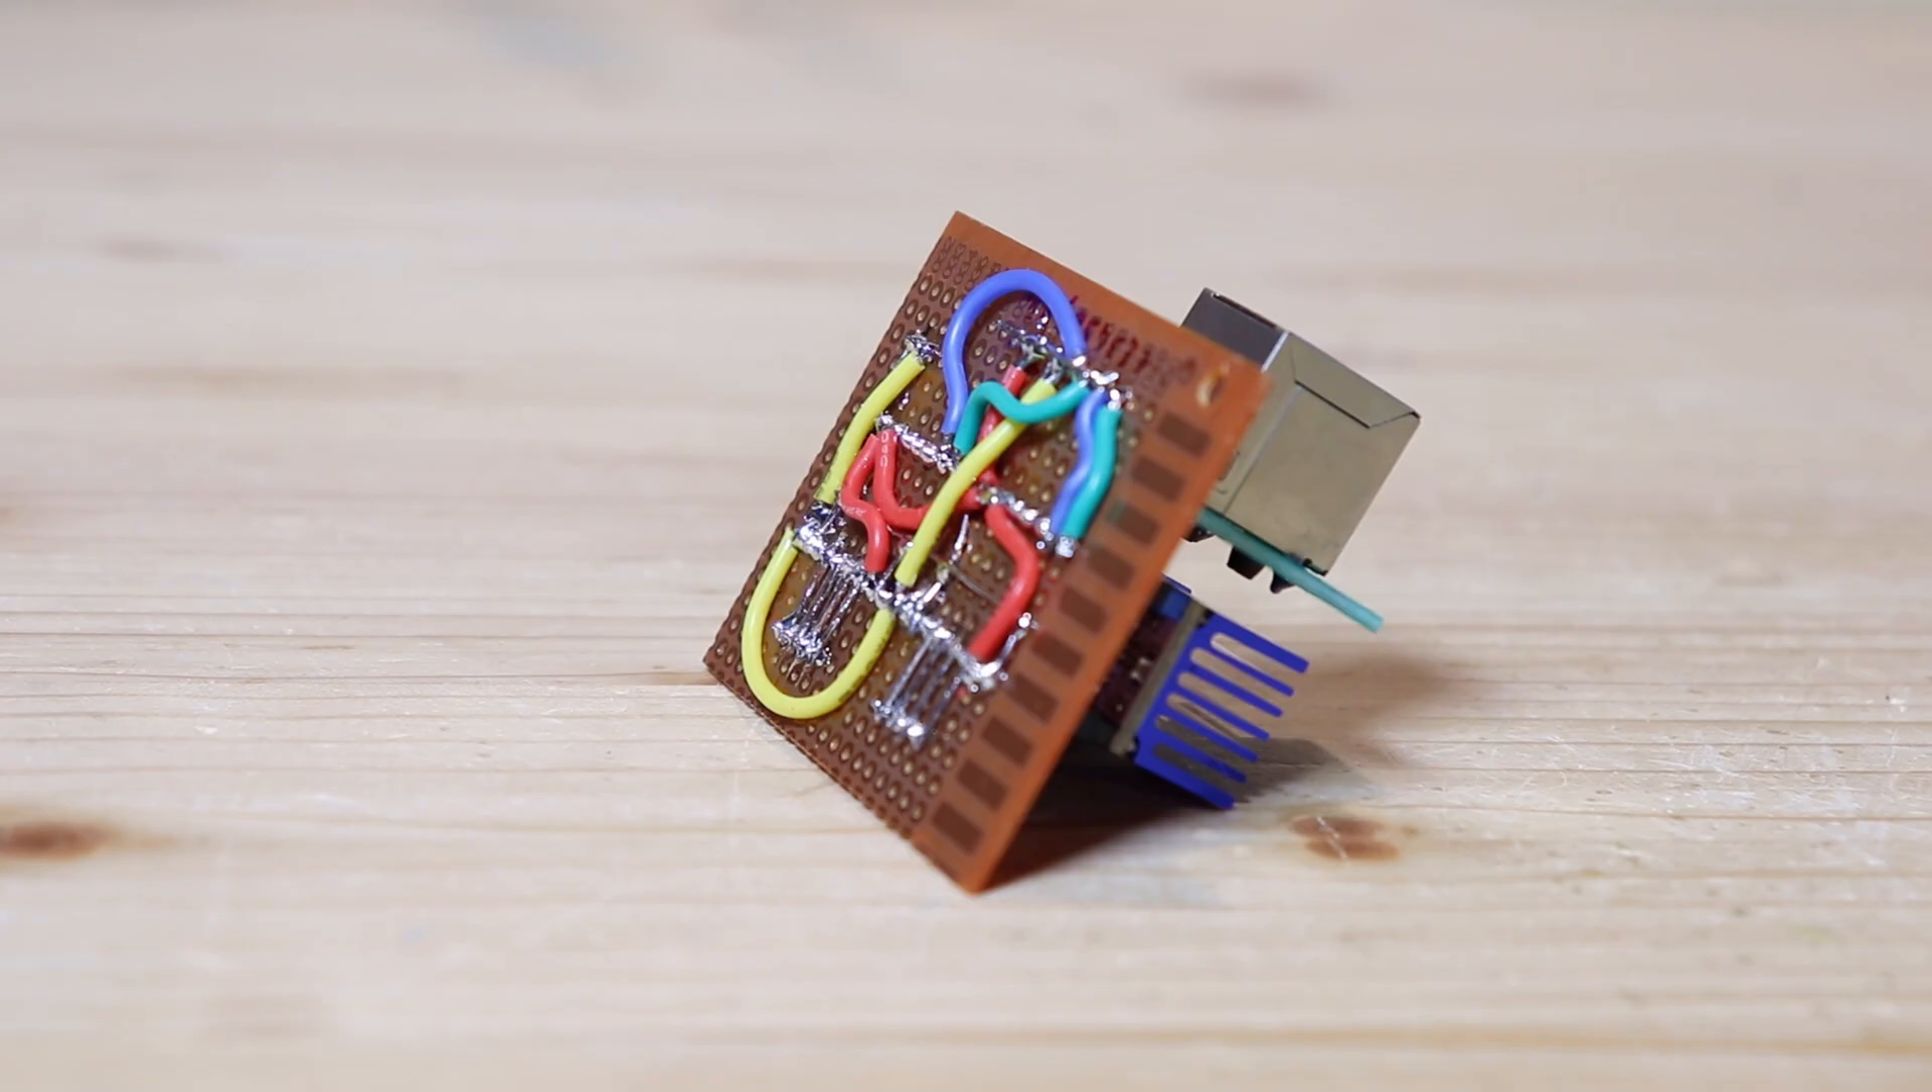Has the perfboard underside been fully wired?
Yes.